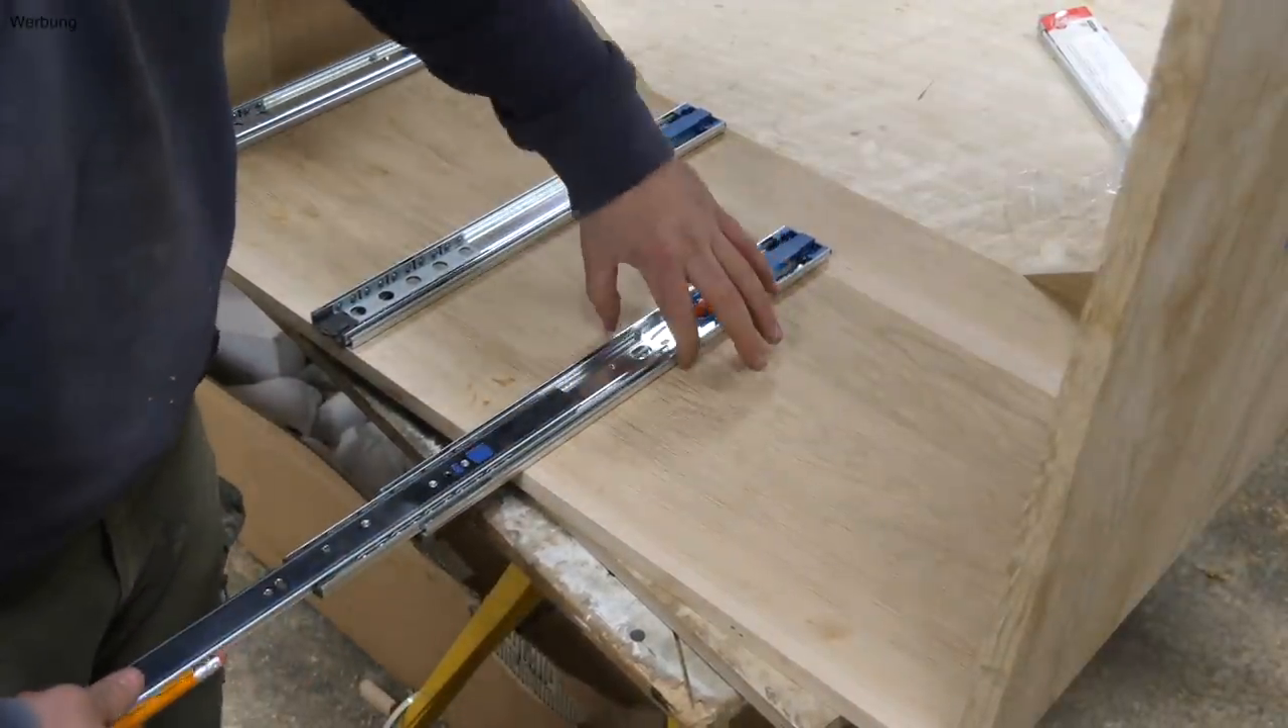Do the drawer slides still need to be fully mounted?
Yes.